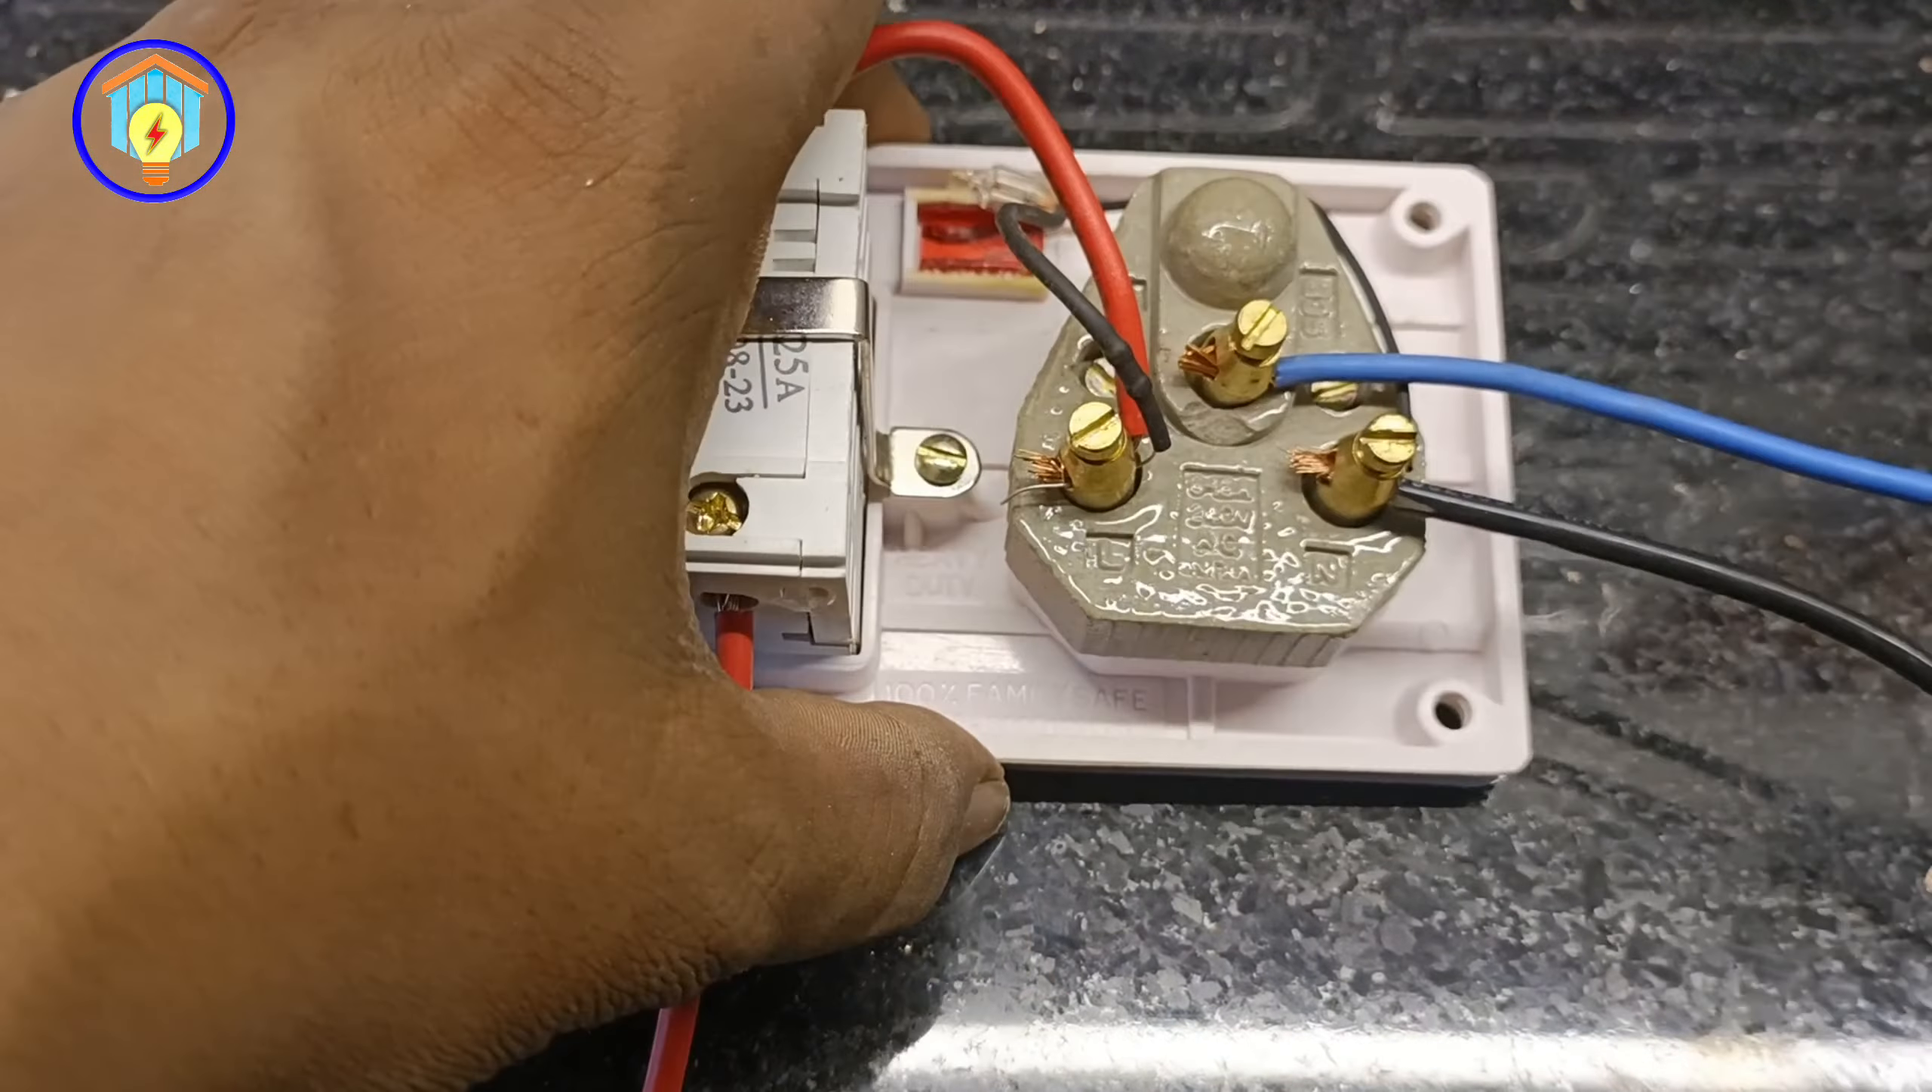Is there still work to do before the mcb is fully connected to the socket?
No.